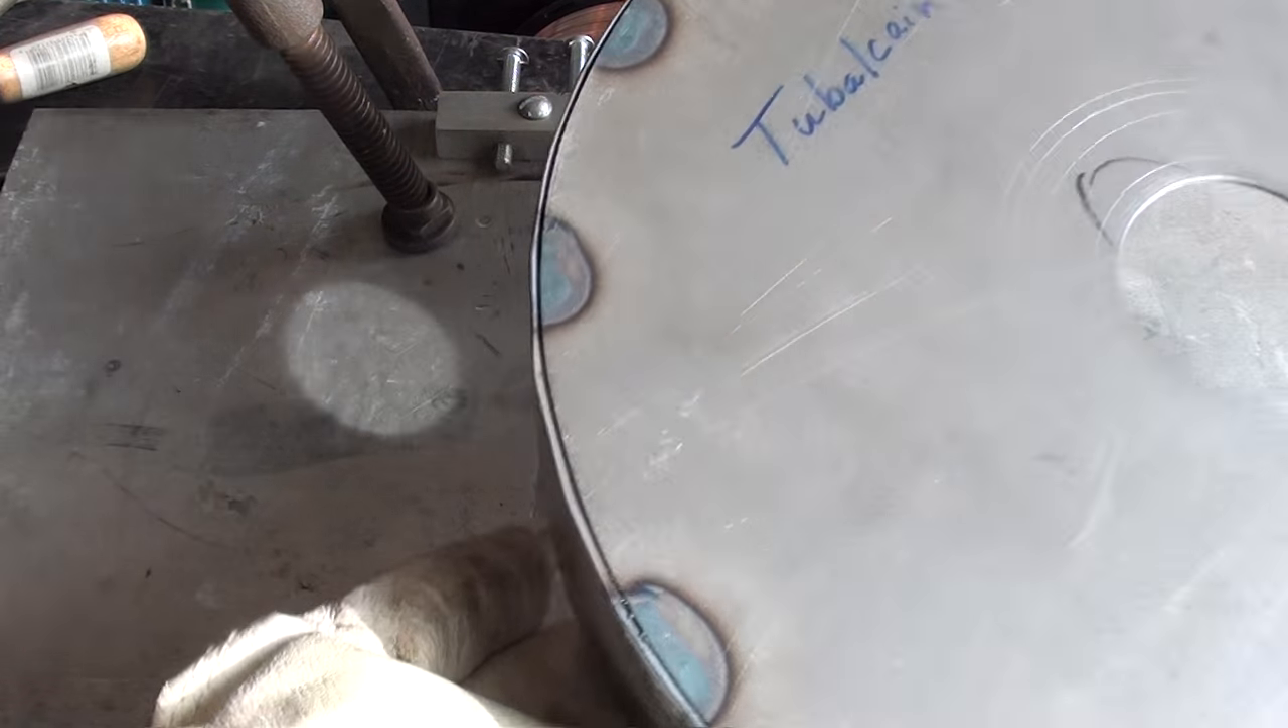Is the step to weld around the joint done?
No.